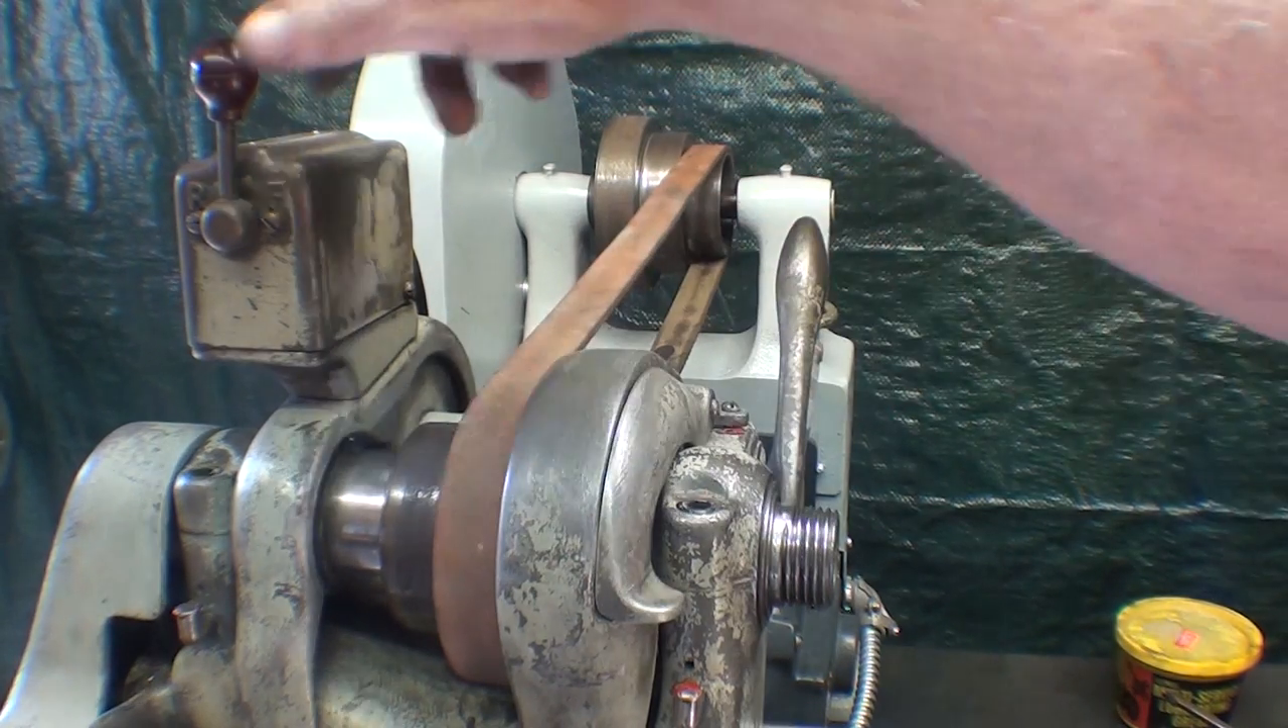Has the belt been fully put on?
Yes.